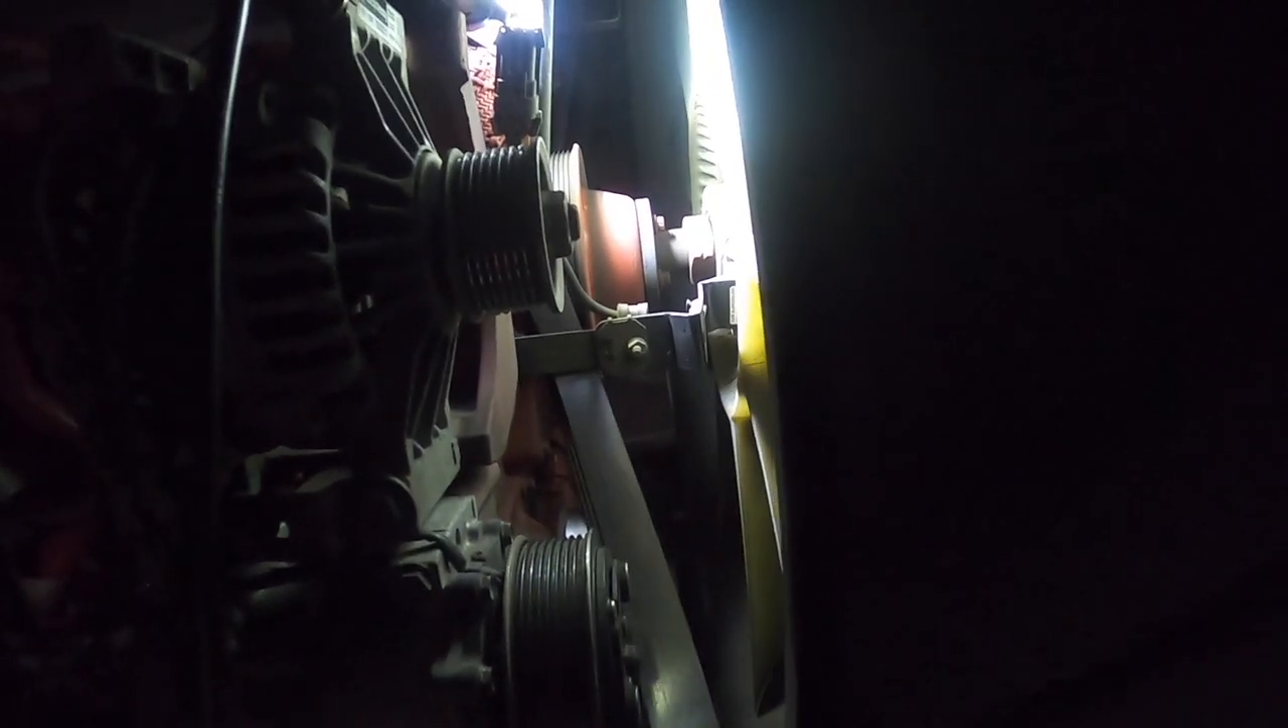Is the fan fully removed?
No.